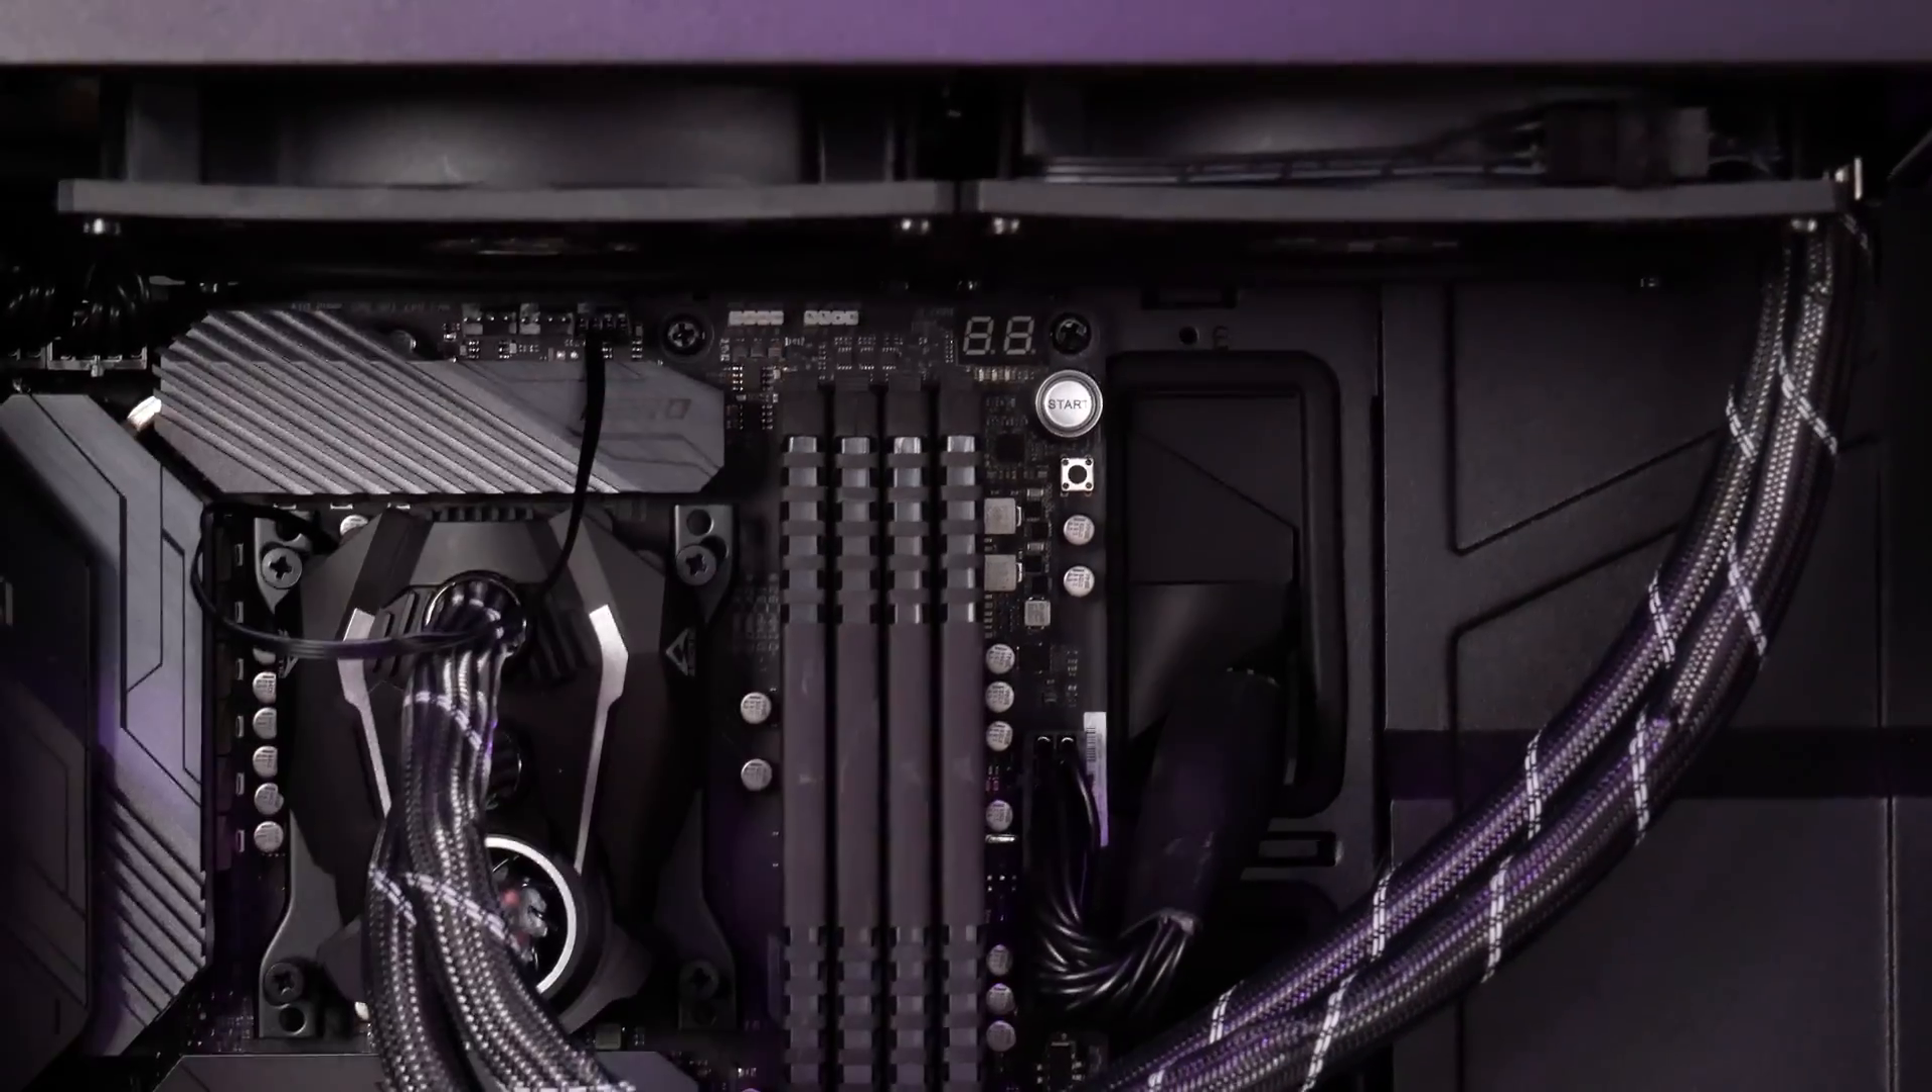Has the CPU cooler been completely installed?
Yes.